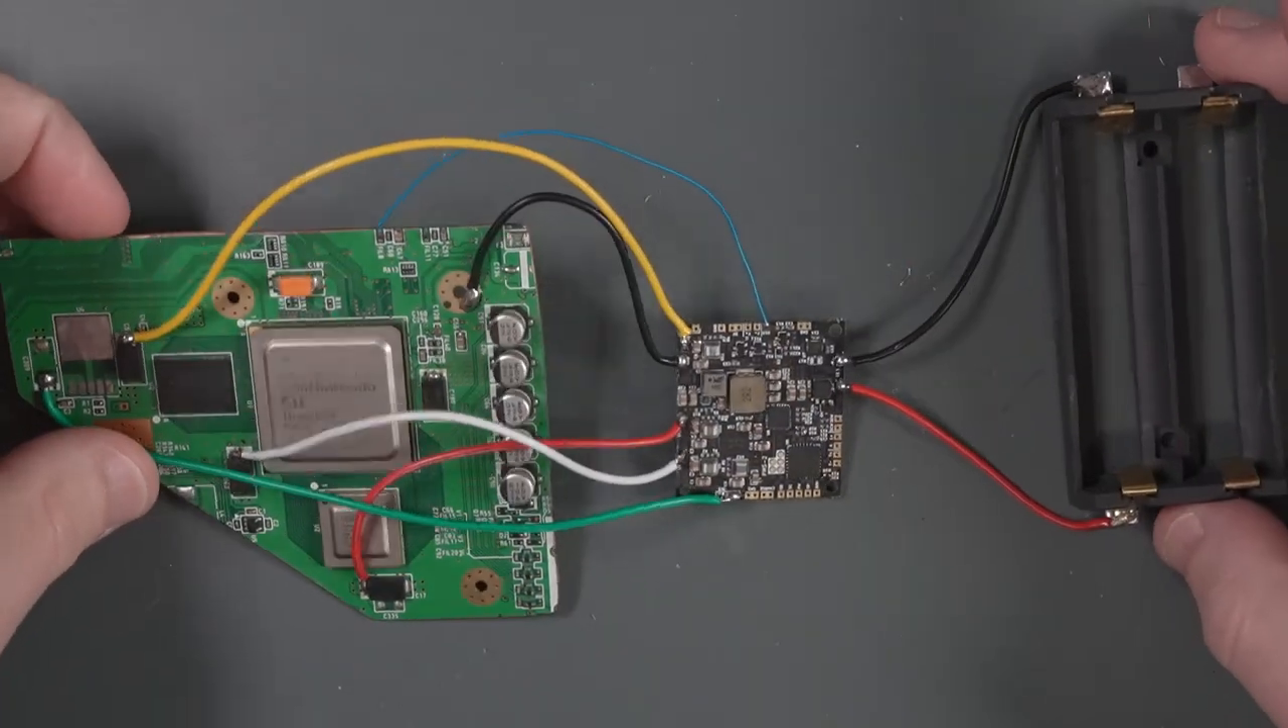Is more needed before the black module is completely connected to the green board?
No.